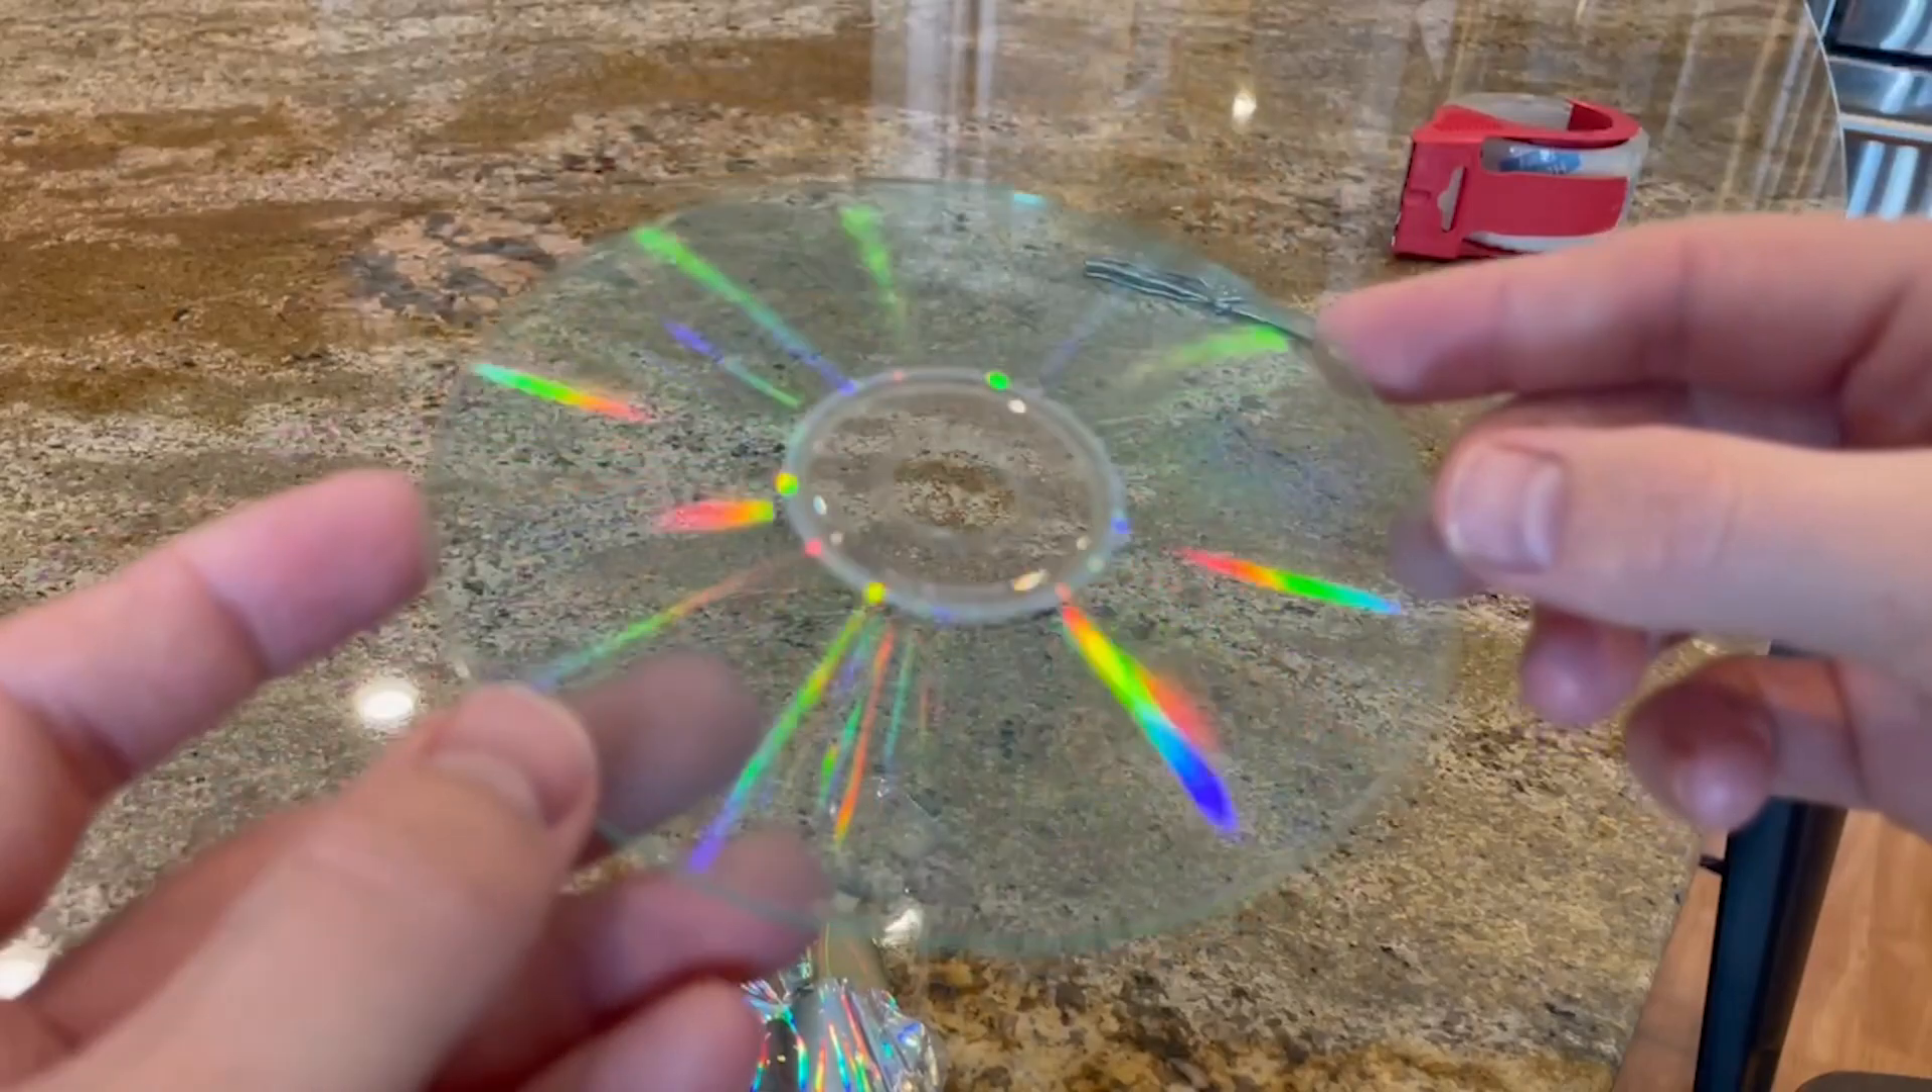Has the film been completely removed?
Yes.